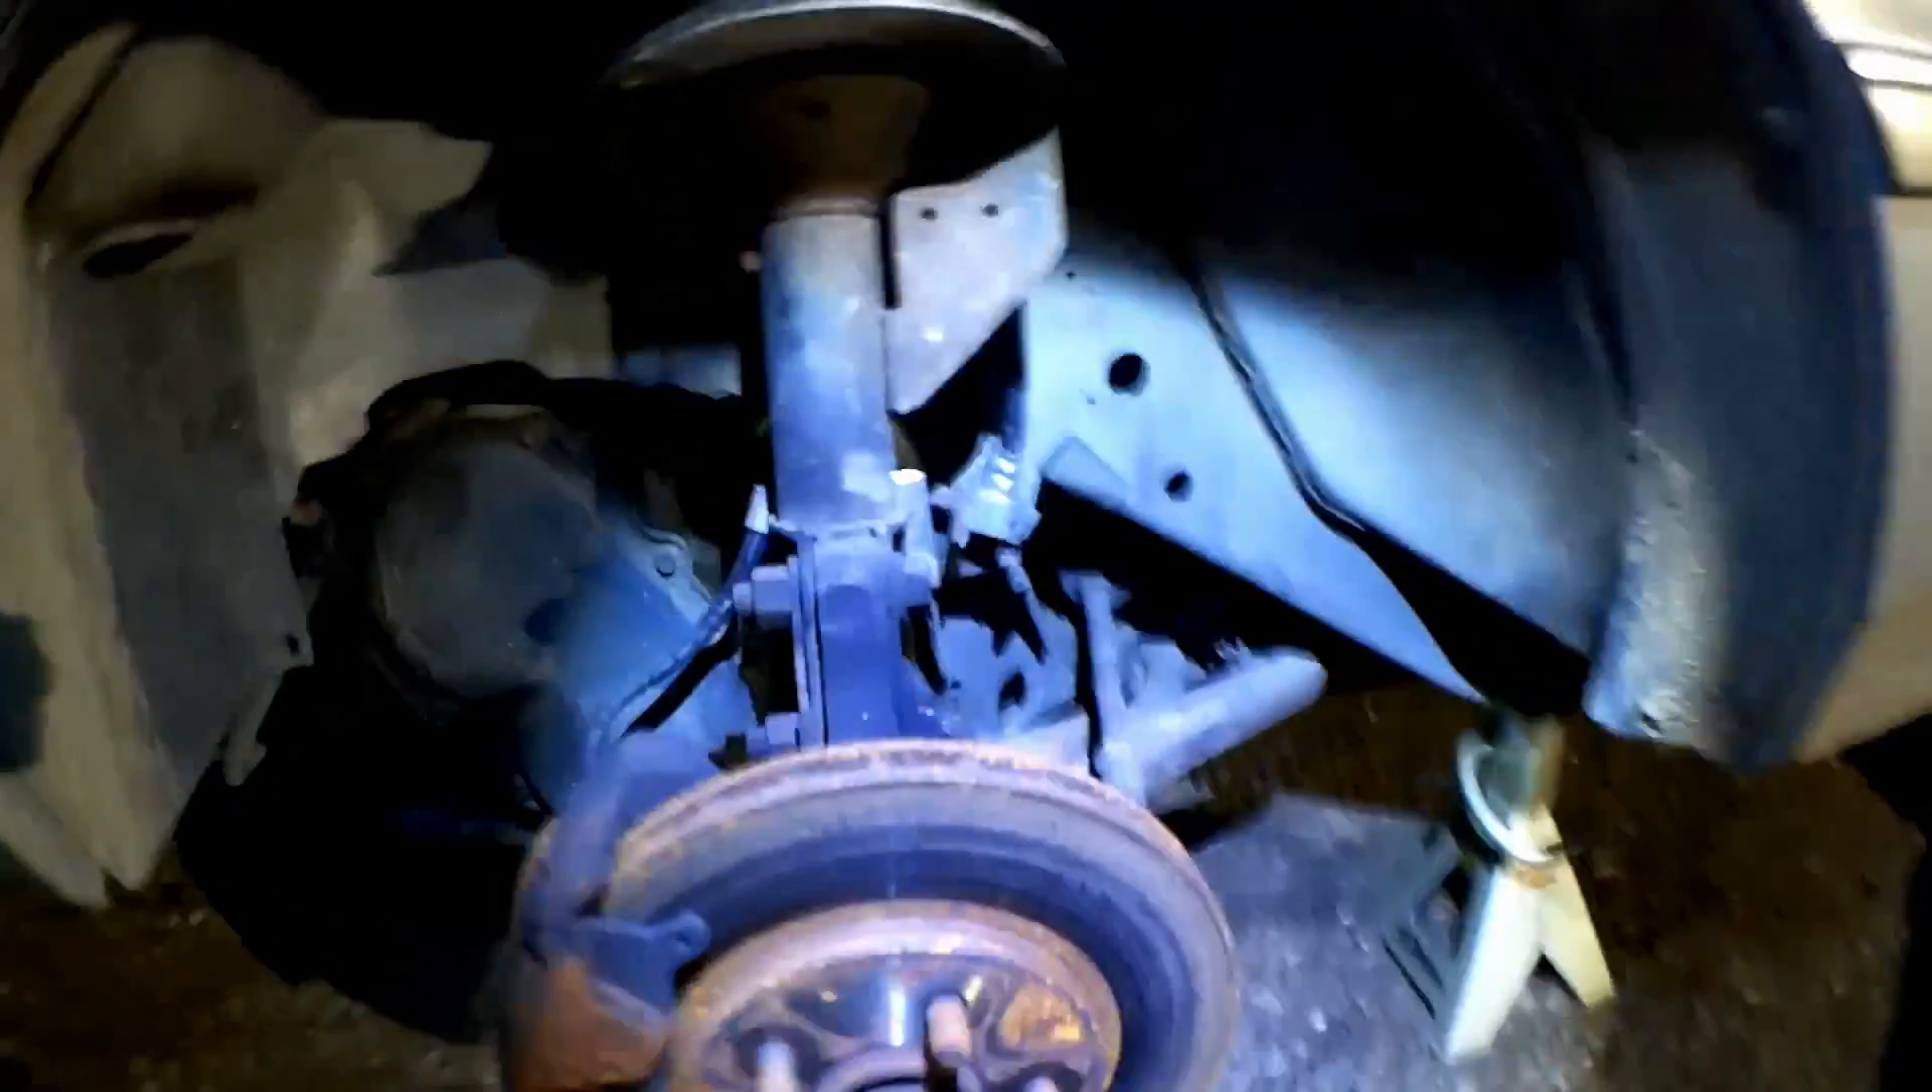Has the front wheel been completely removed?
Yes.